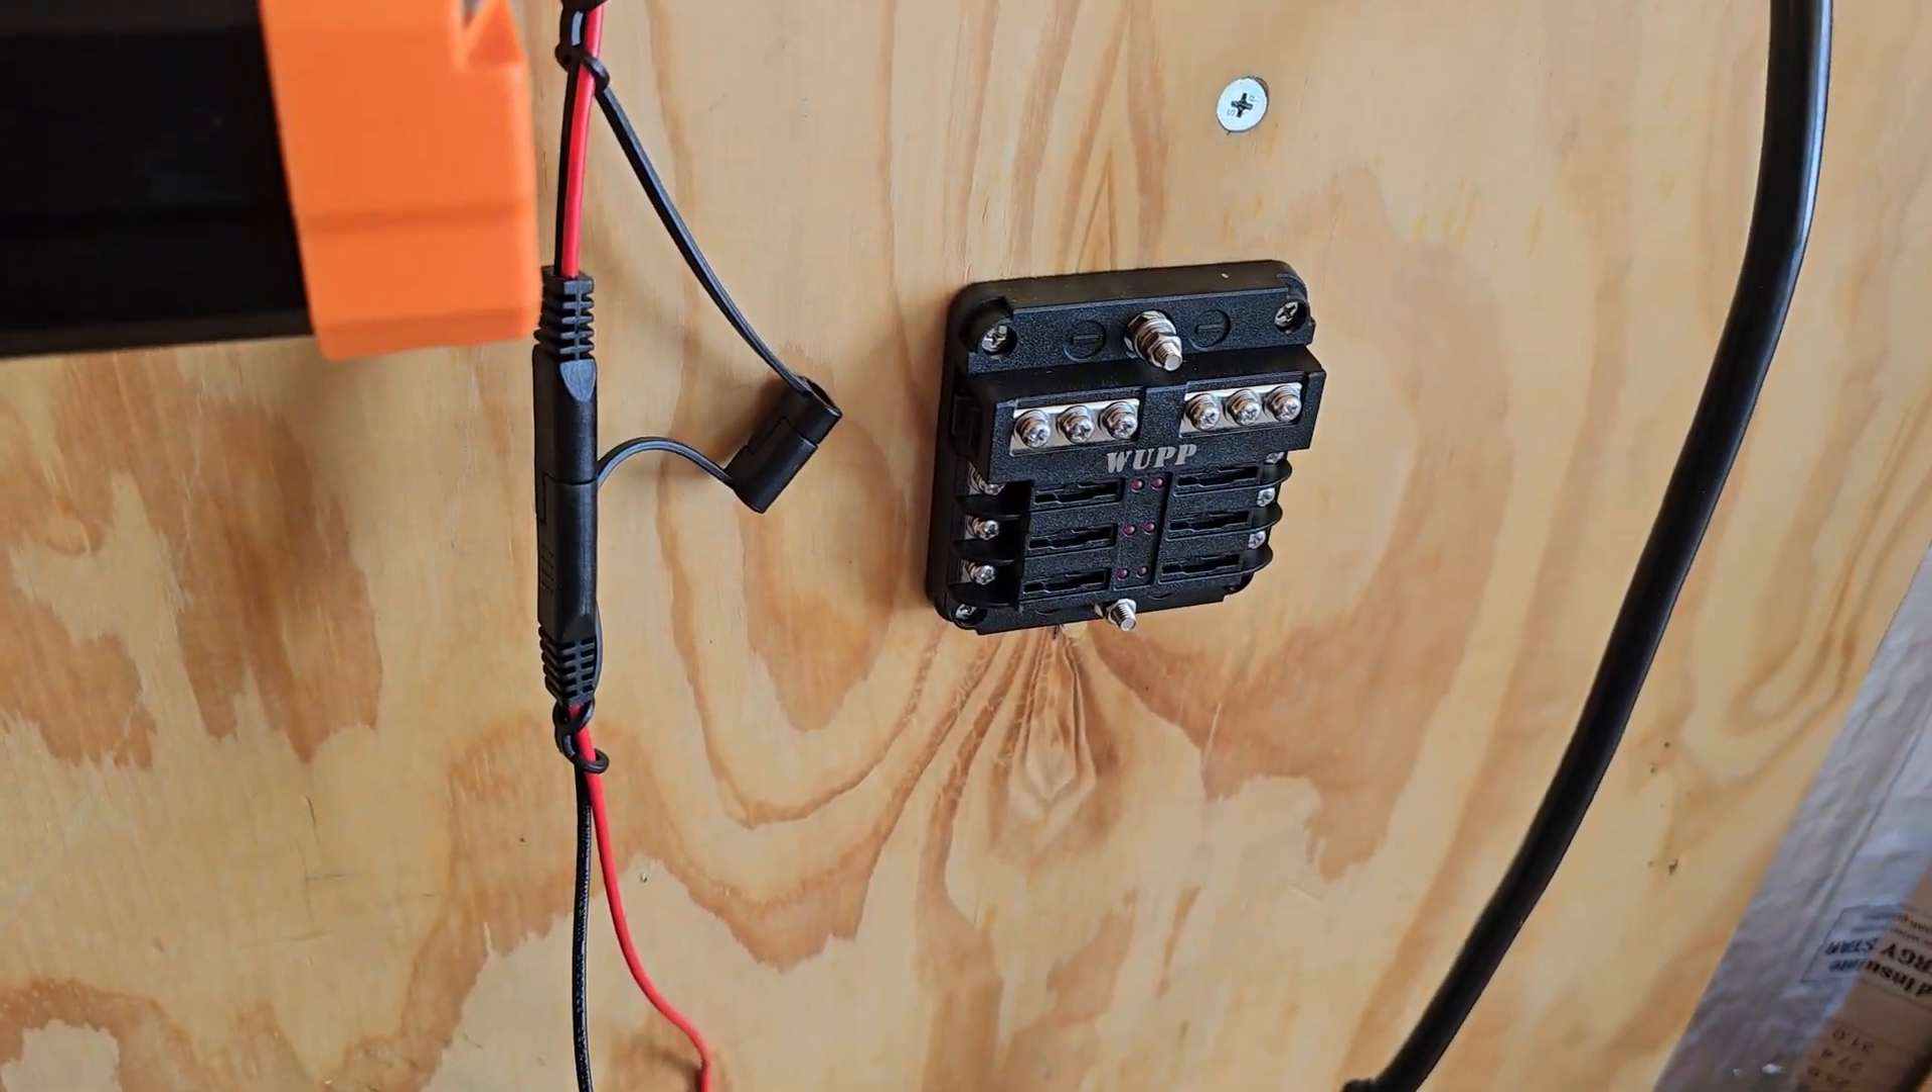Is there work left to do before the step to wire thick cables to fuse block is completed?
Yes.